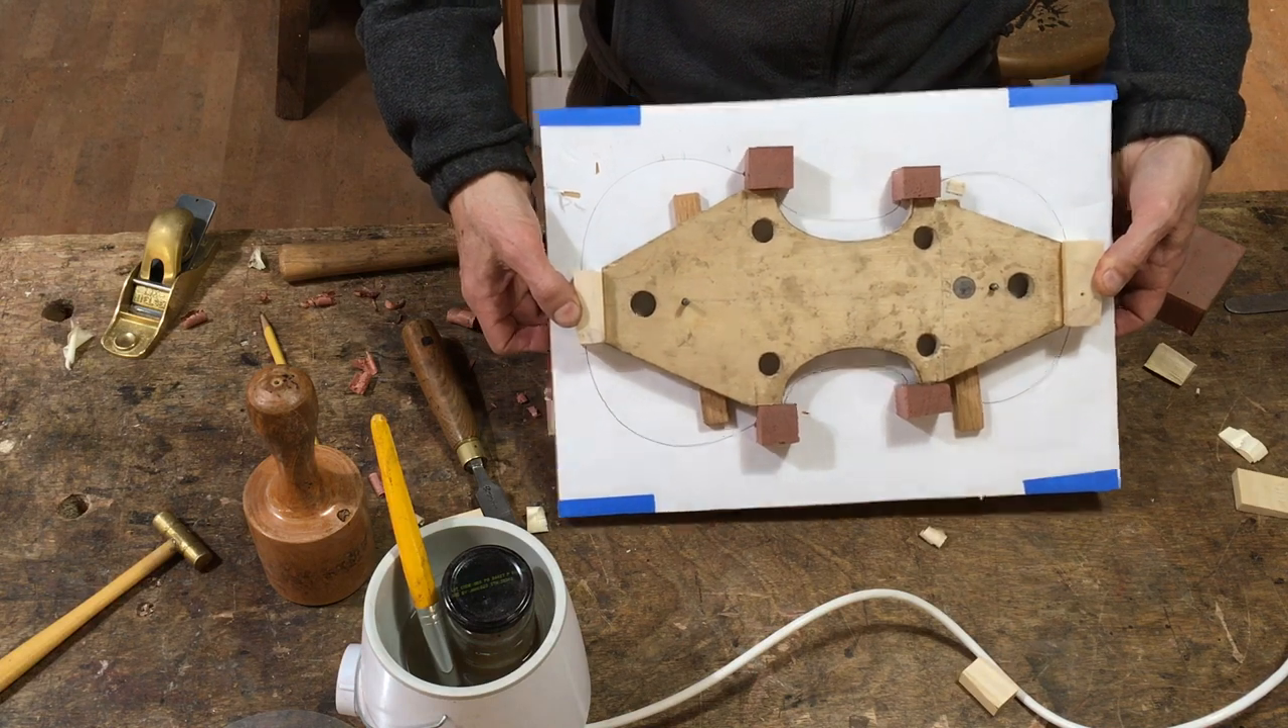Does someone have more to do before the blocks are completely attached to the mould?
No.